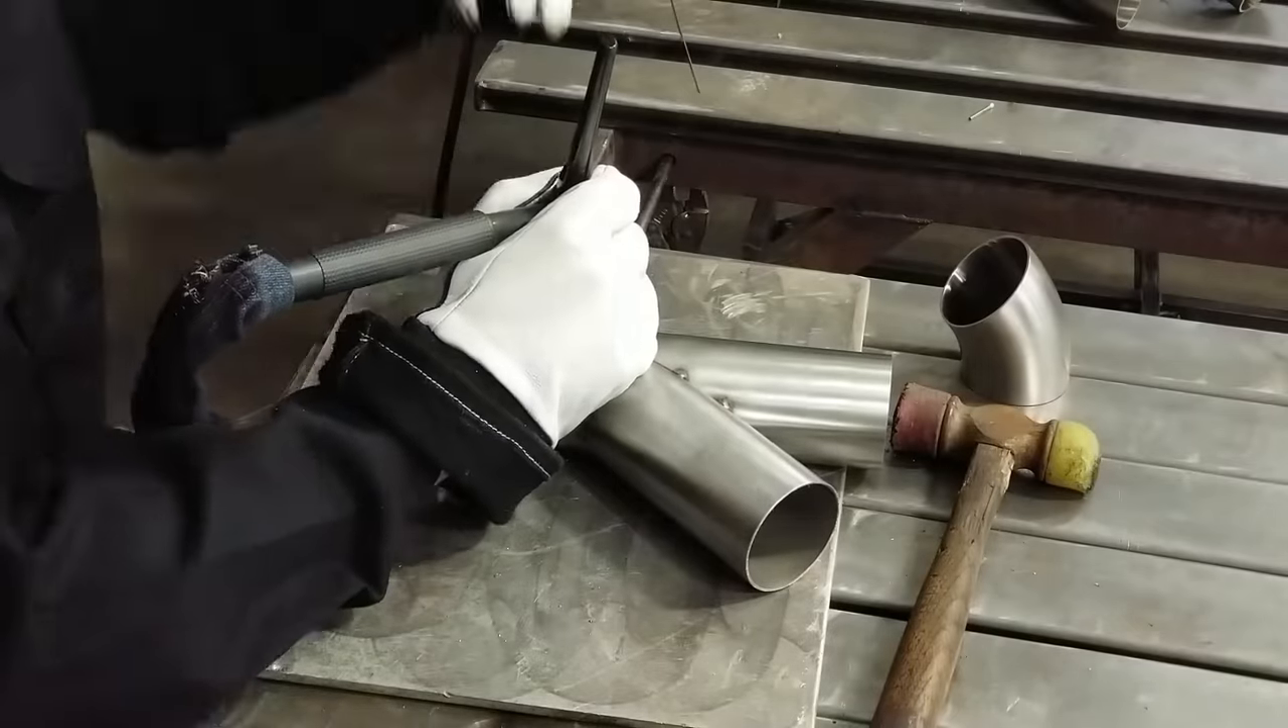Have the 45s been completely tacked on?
No.